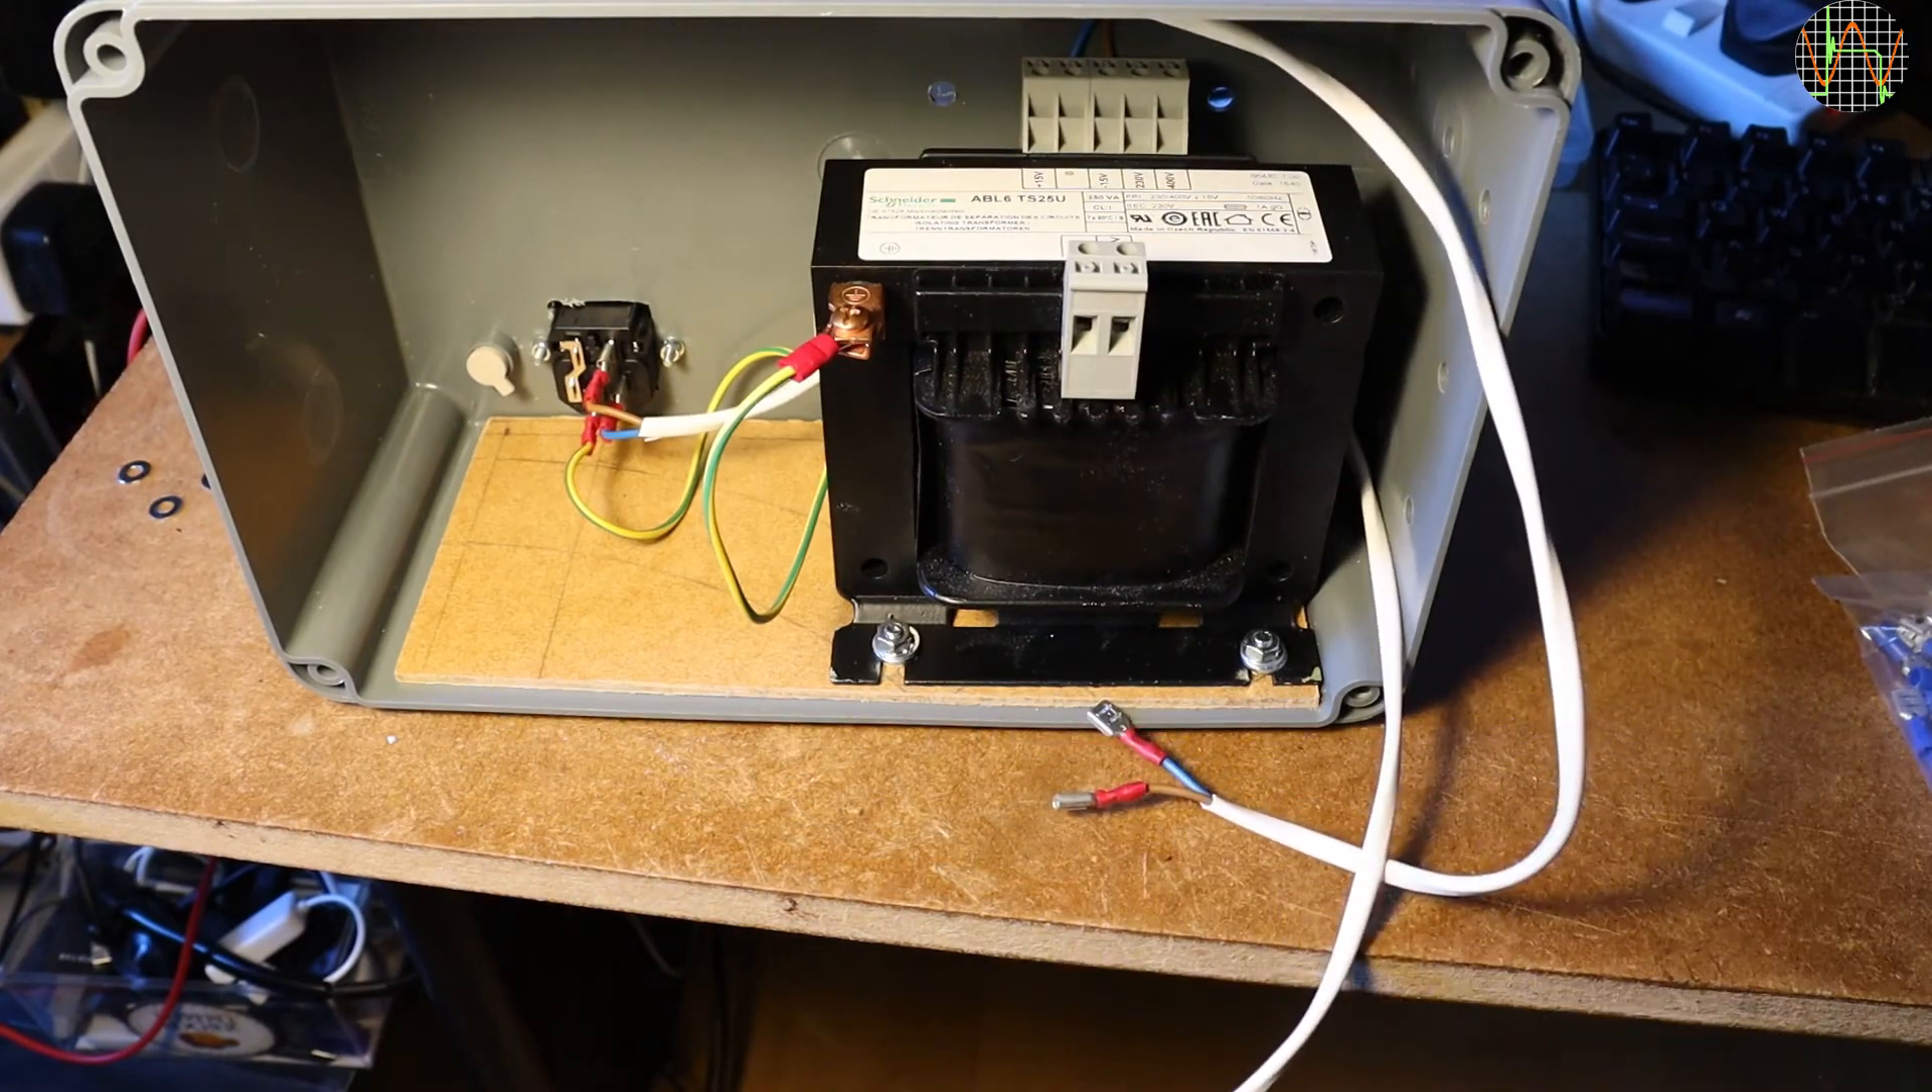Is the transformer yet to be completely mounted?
No.